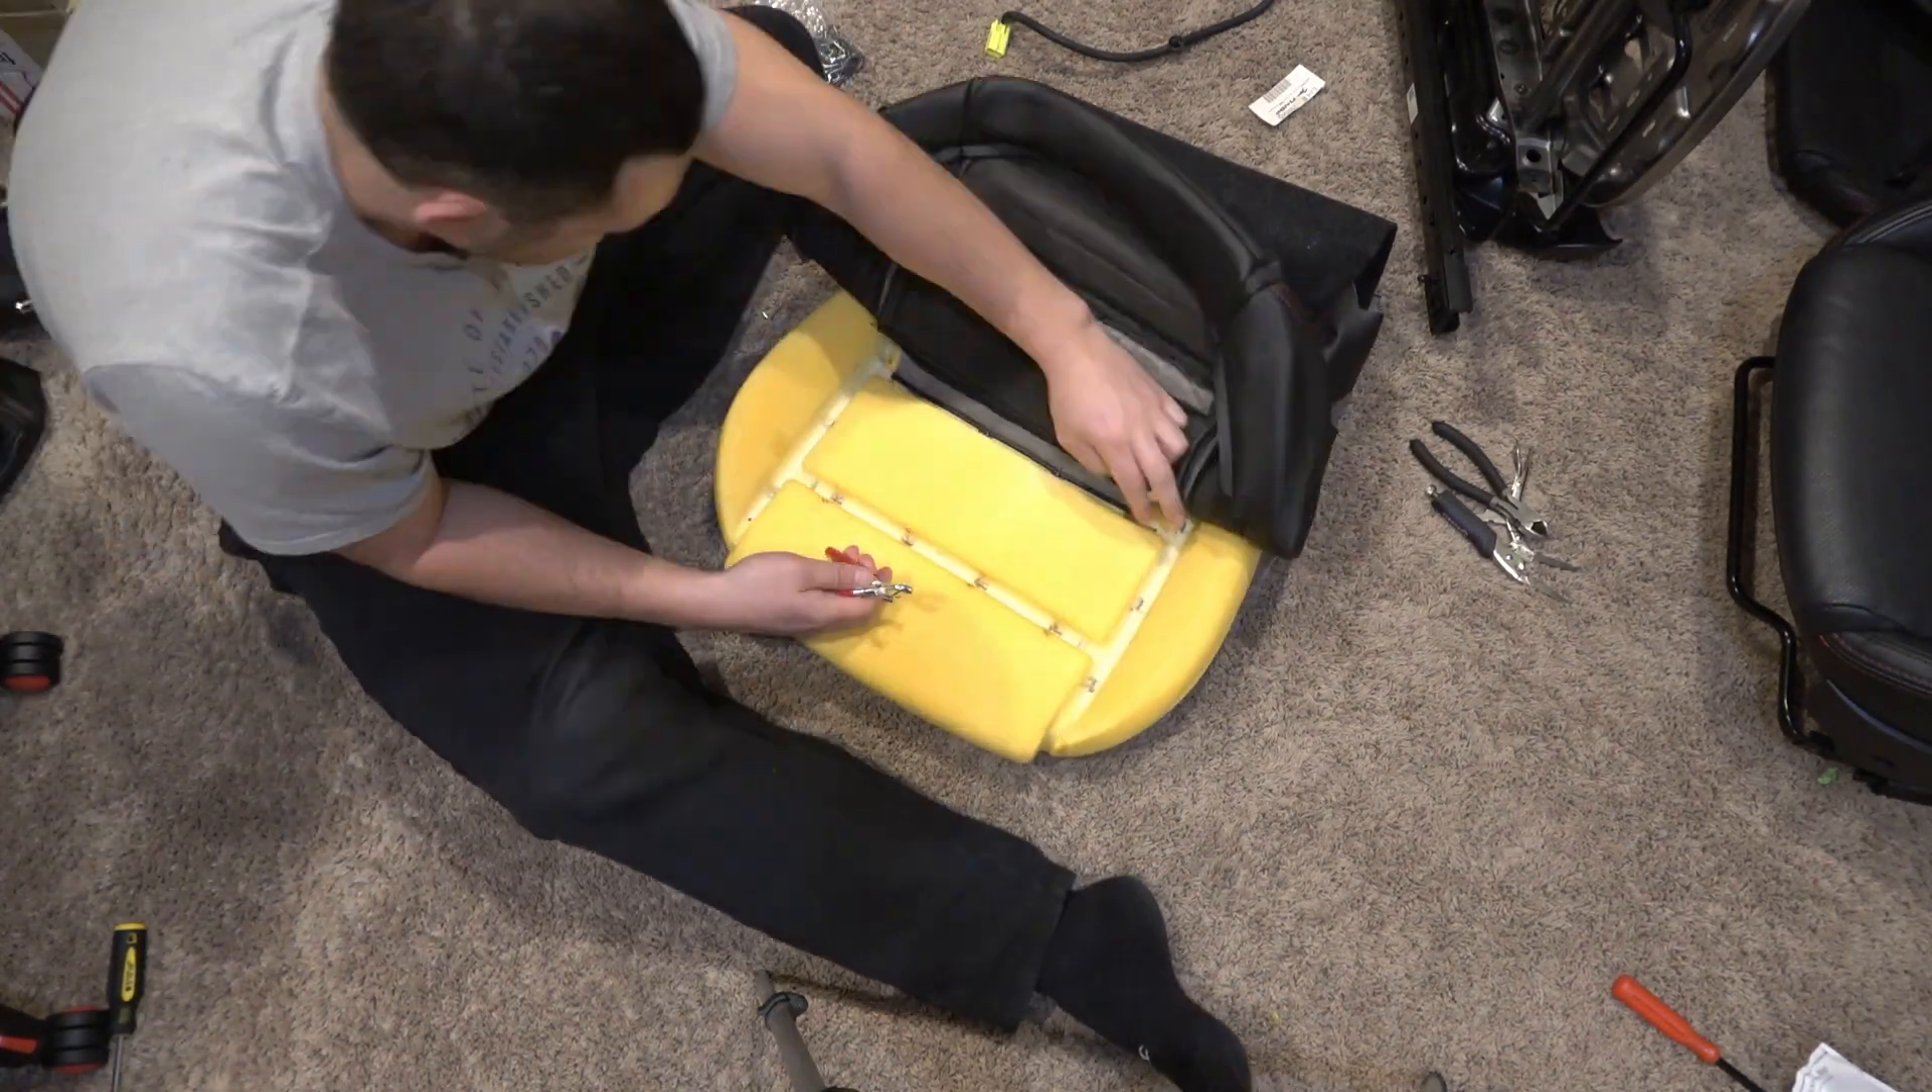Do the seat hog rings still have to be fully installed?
Yes.